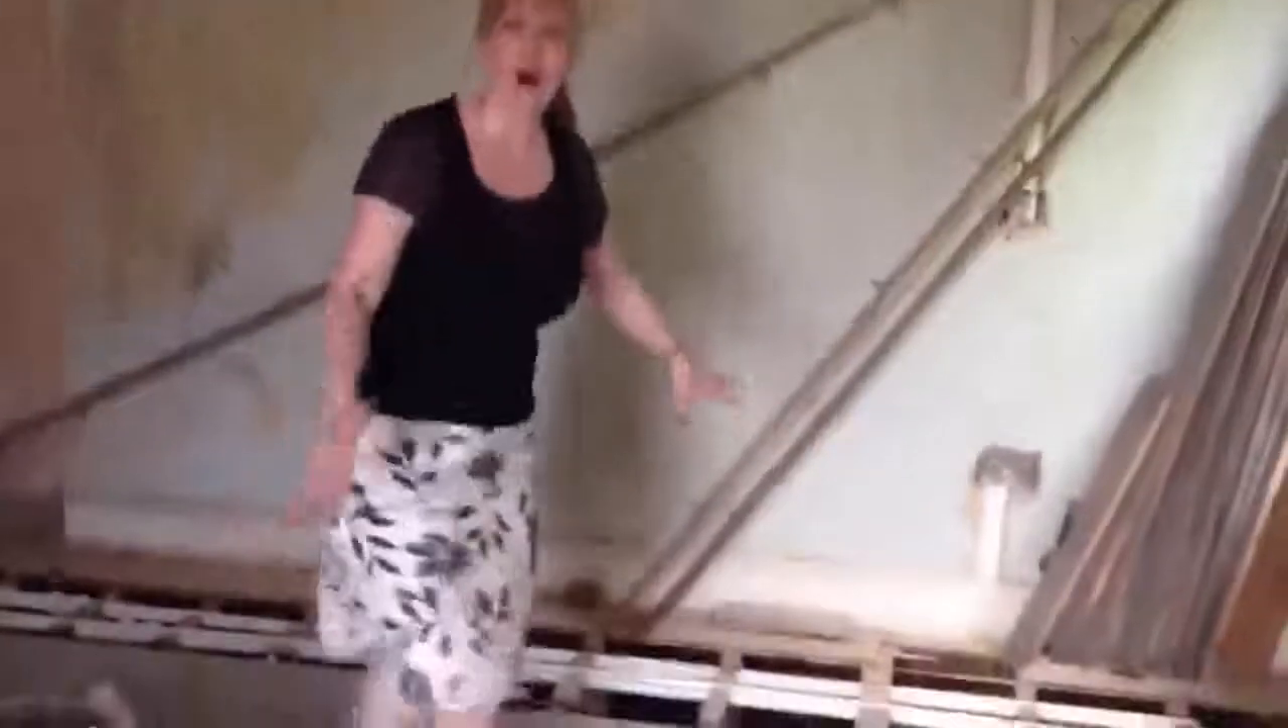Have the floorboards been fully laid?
No.